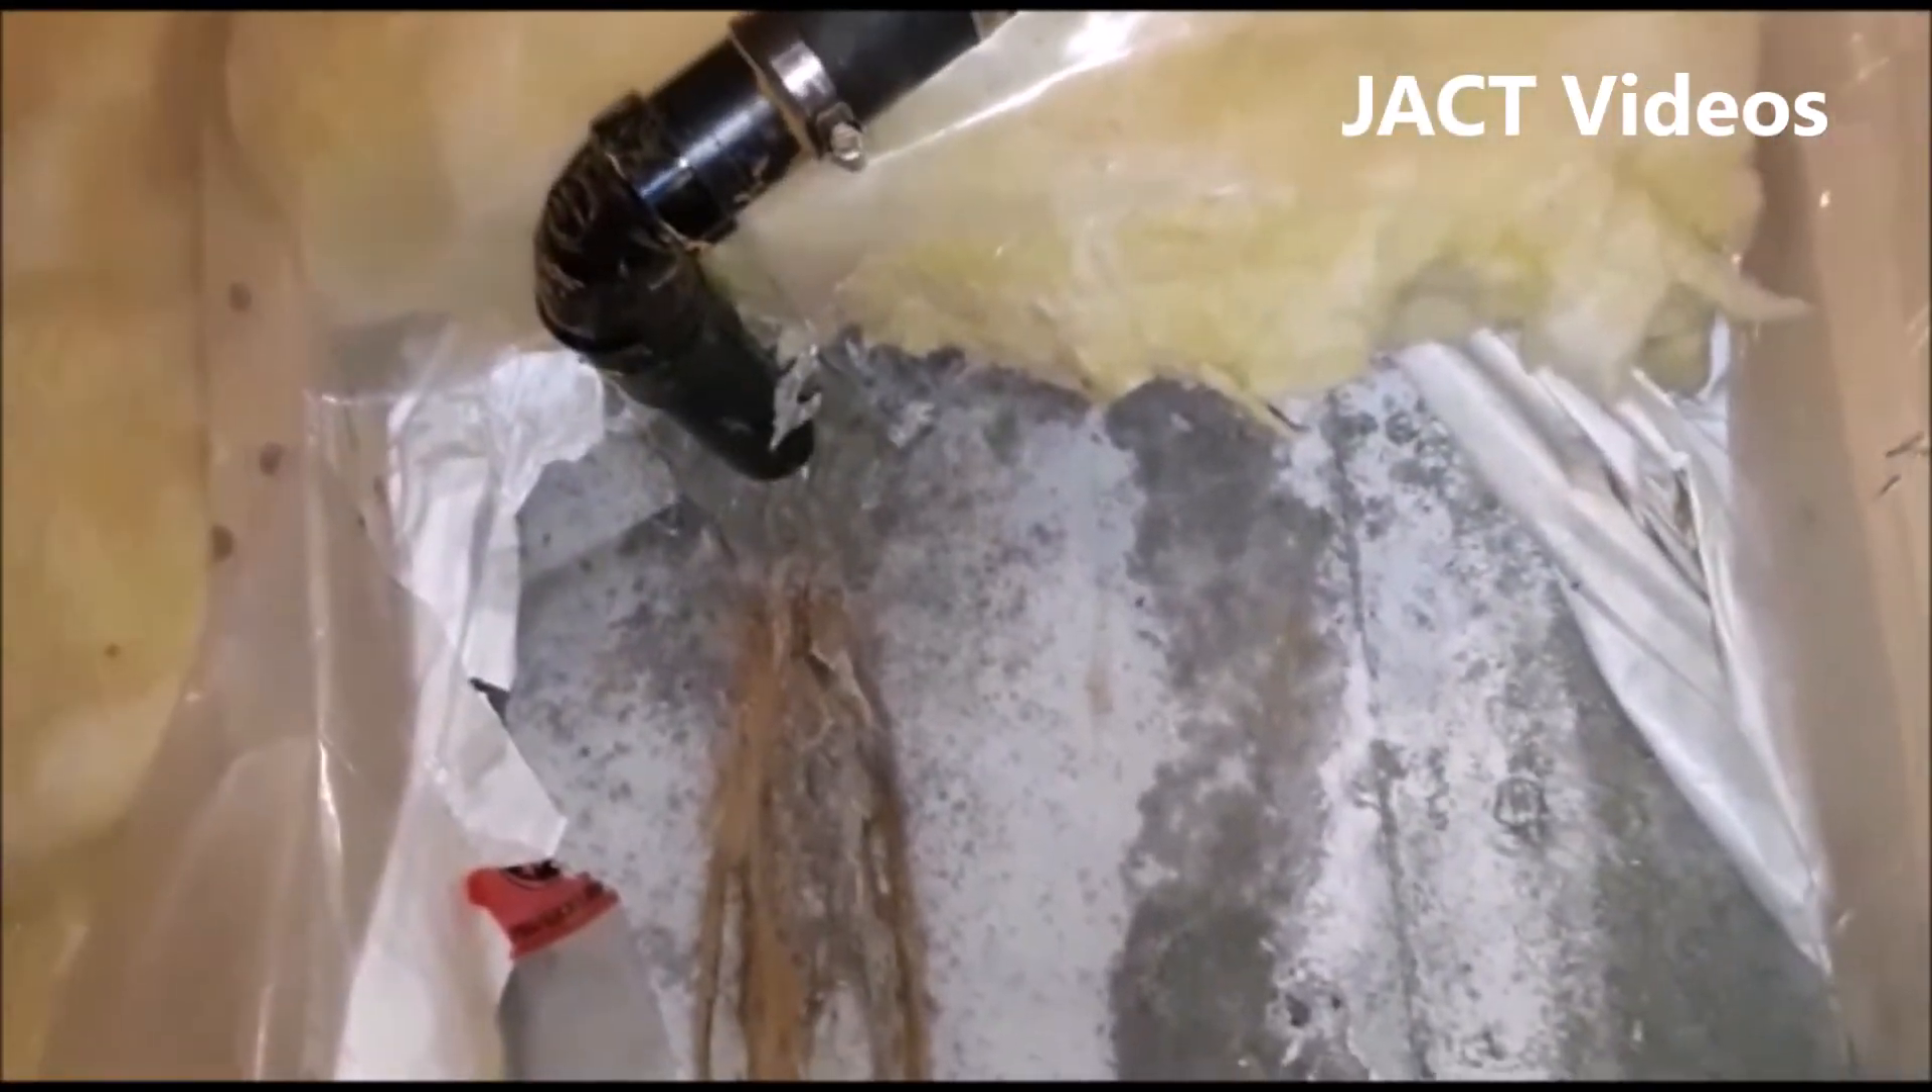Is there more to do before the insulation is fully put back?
Yes.